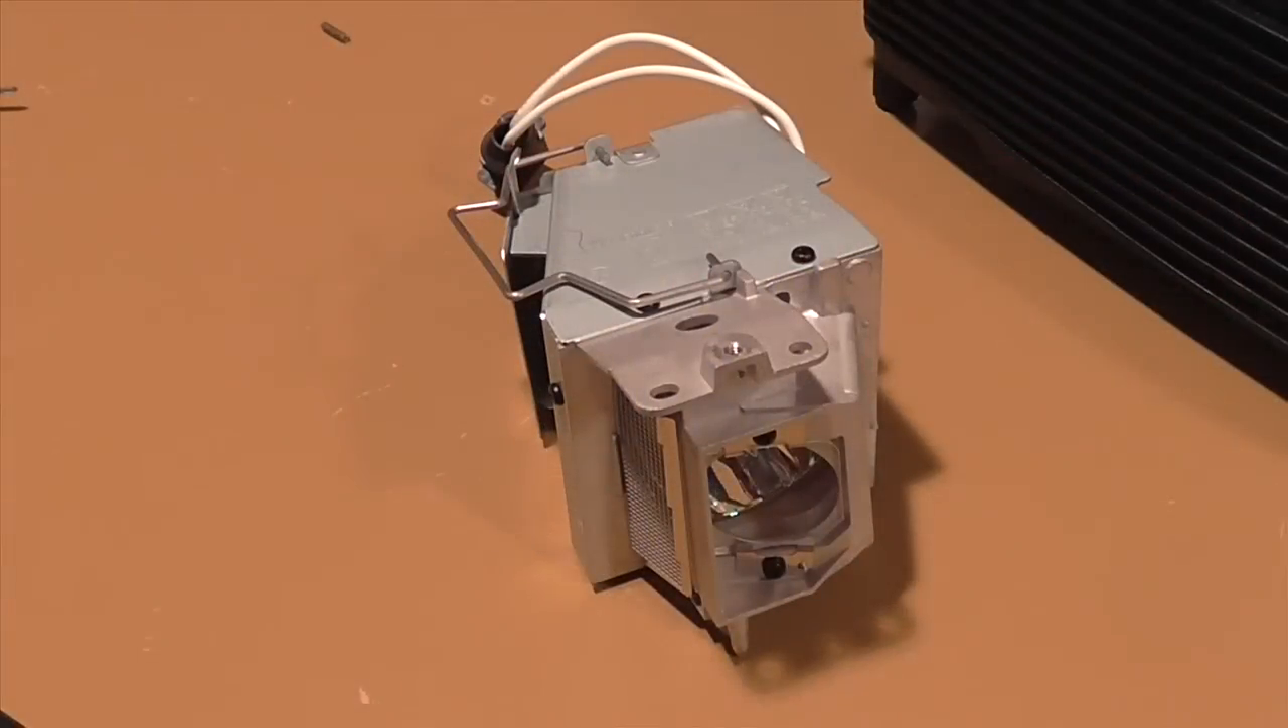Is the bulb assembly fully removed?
Yes.